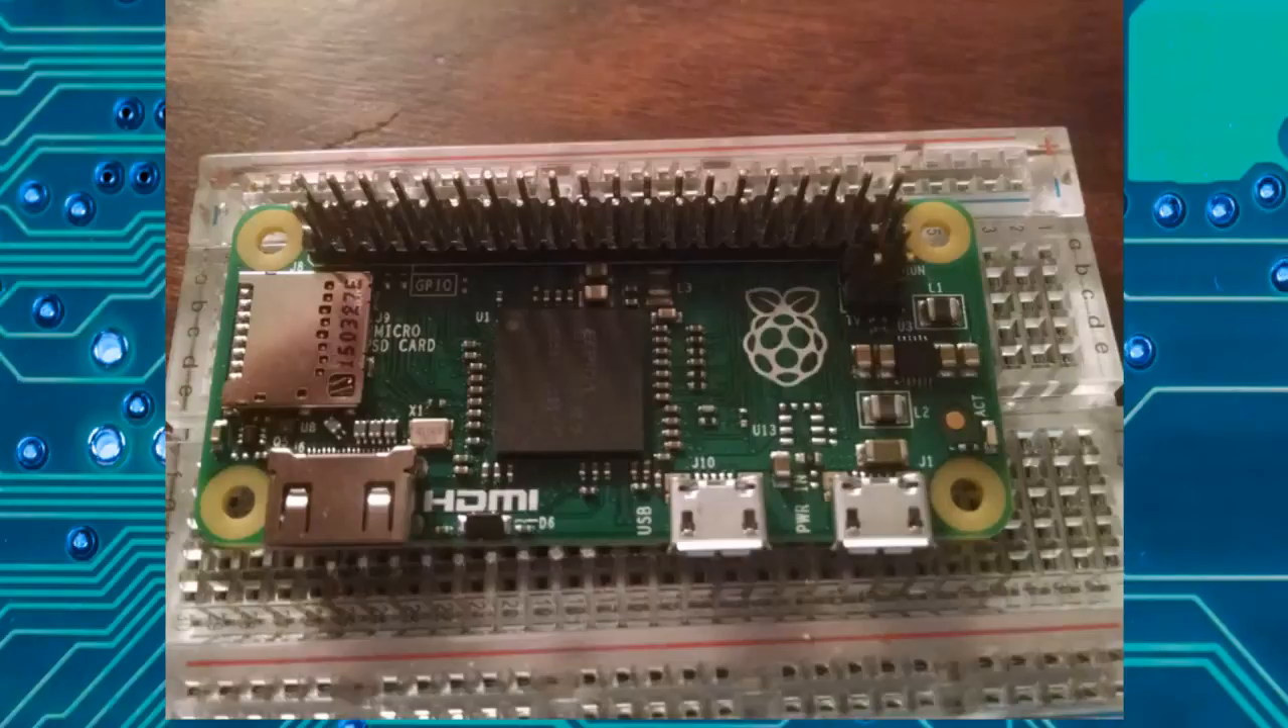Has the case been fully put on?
No.